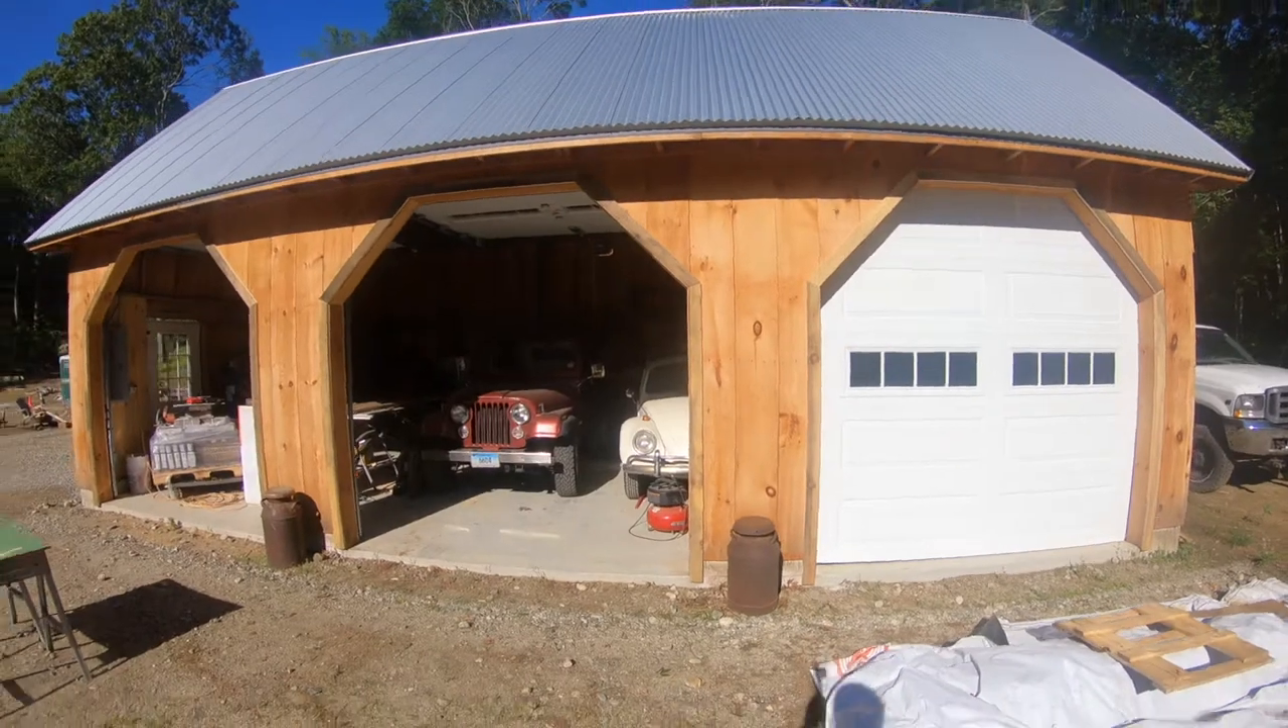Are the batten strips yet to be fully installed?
Yes.